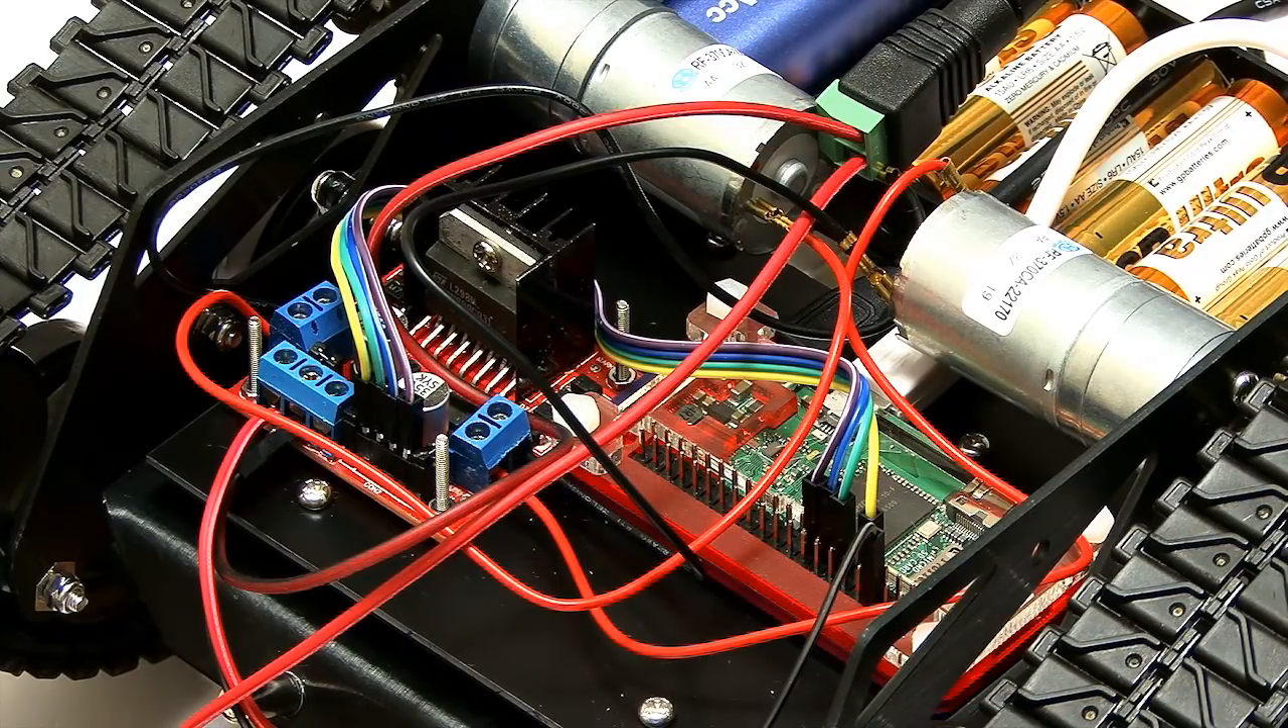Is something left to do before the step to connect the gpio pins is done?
No.